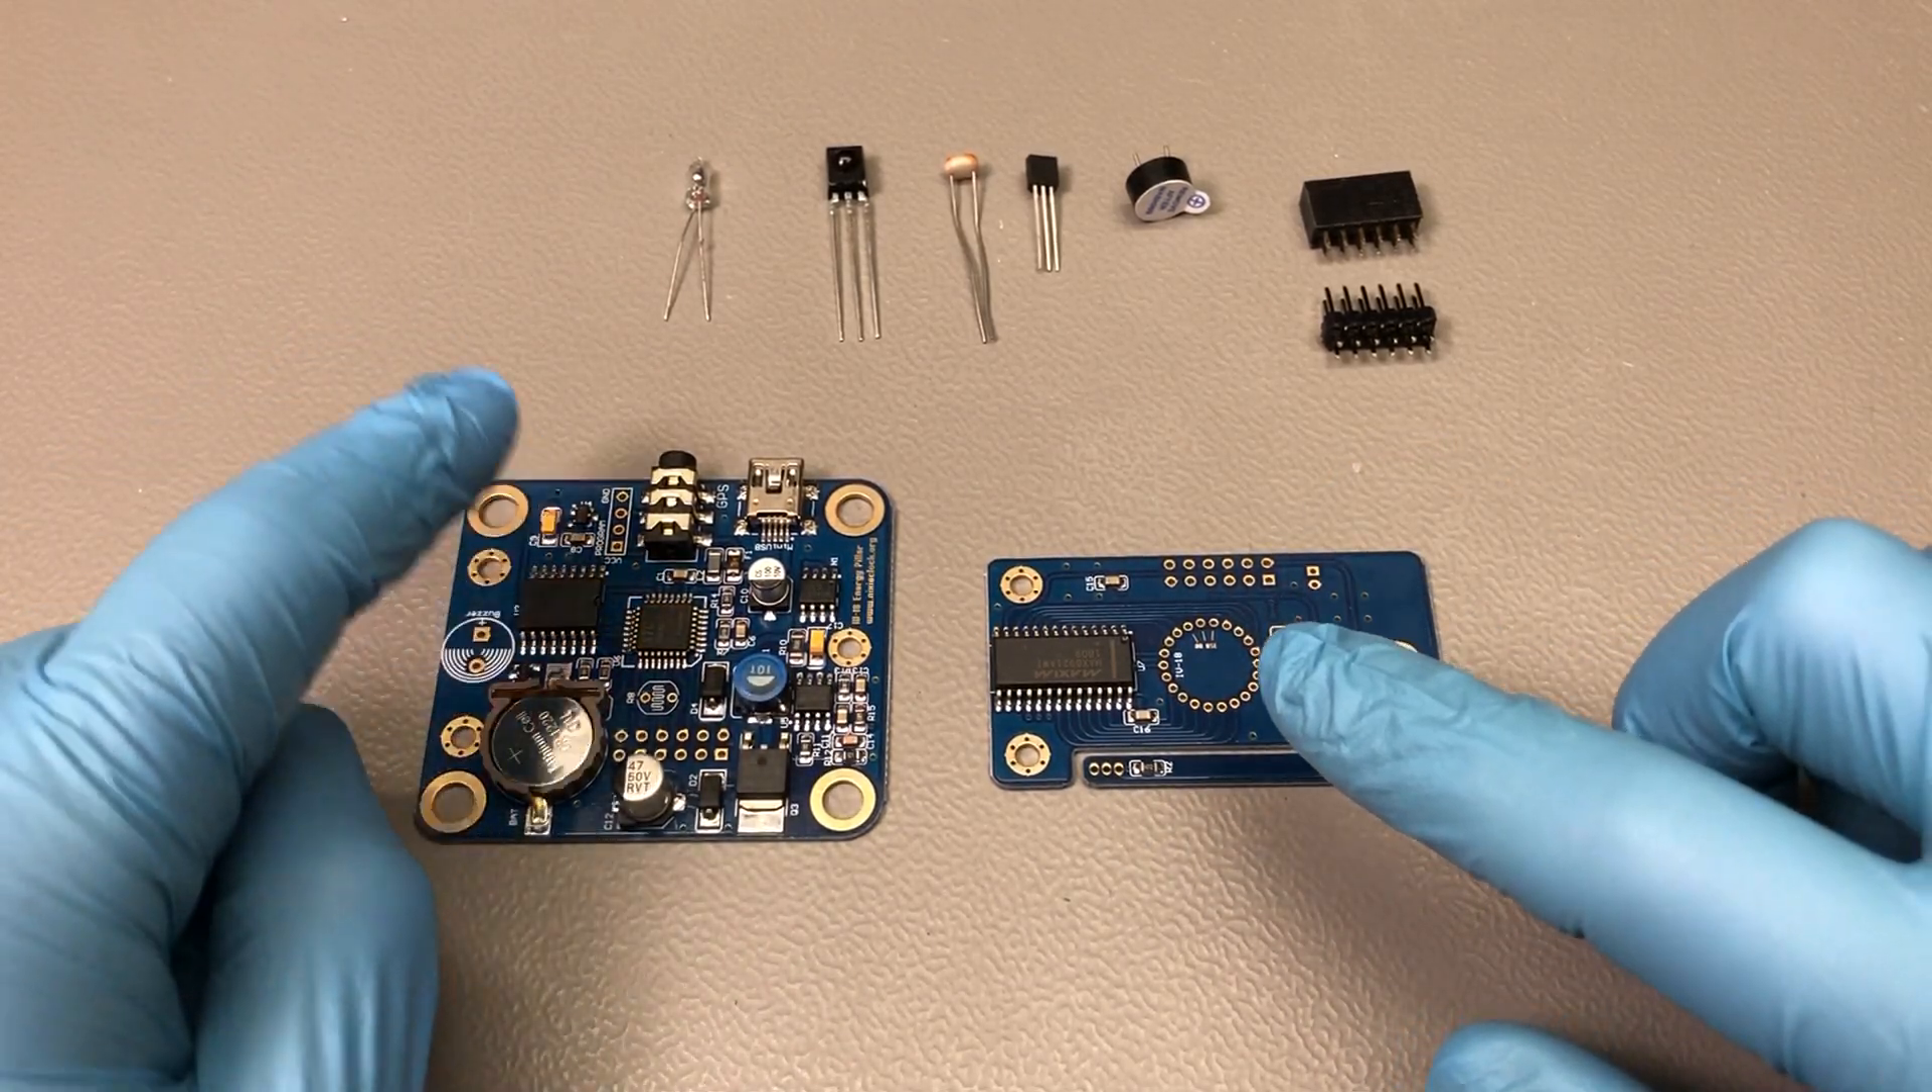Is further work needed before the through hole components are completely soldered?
Yes.